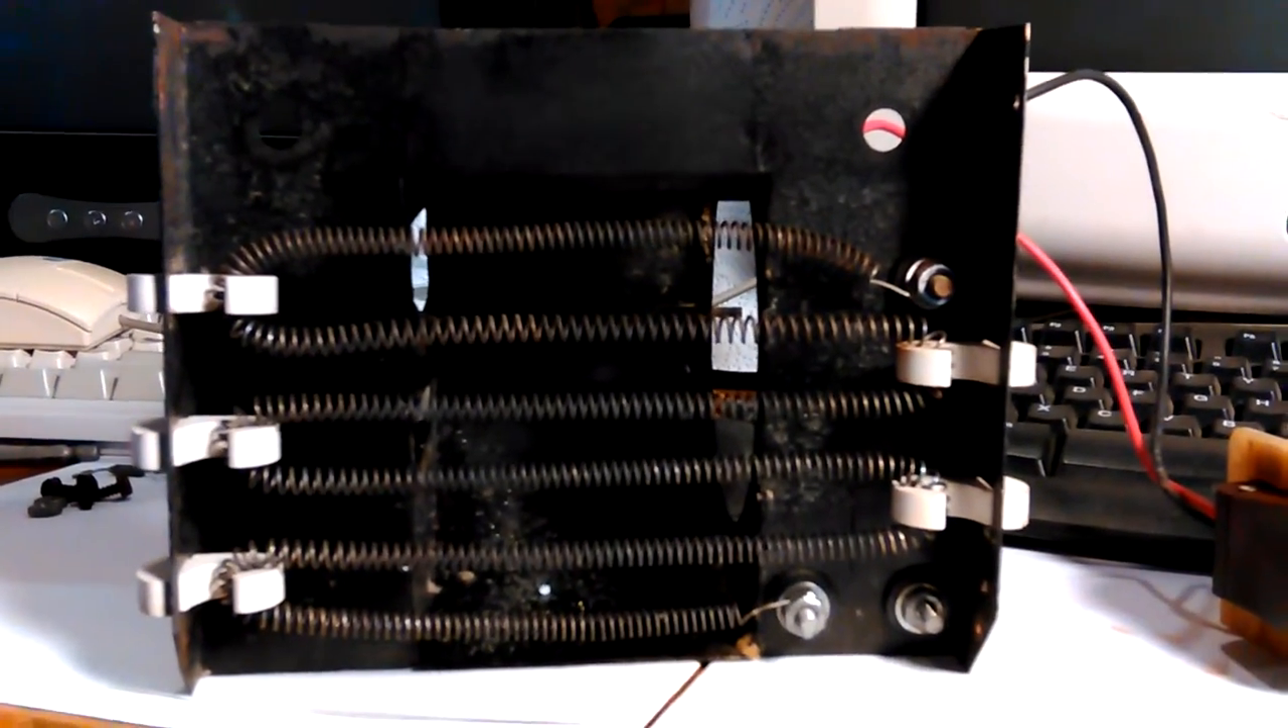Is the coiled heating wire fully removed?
No.